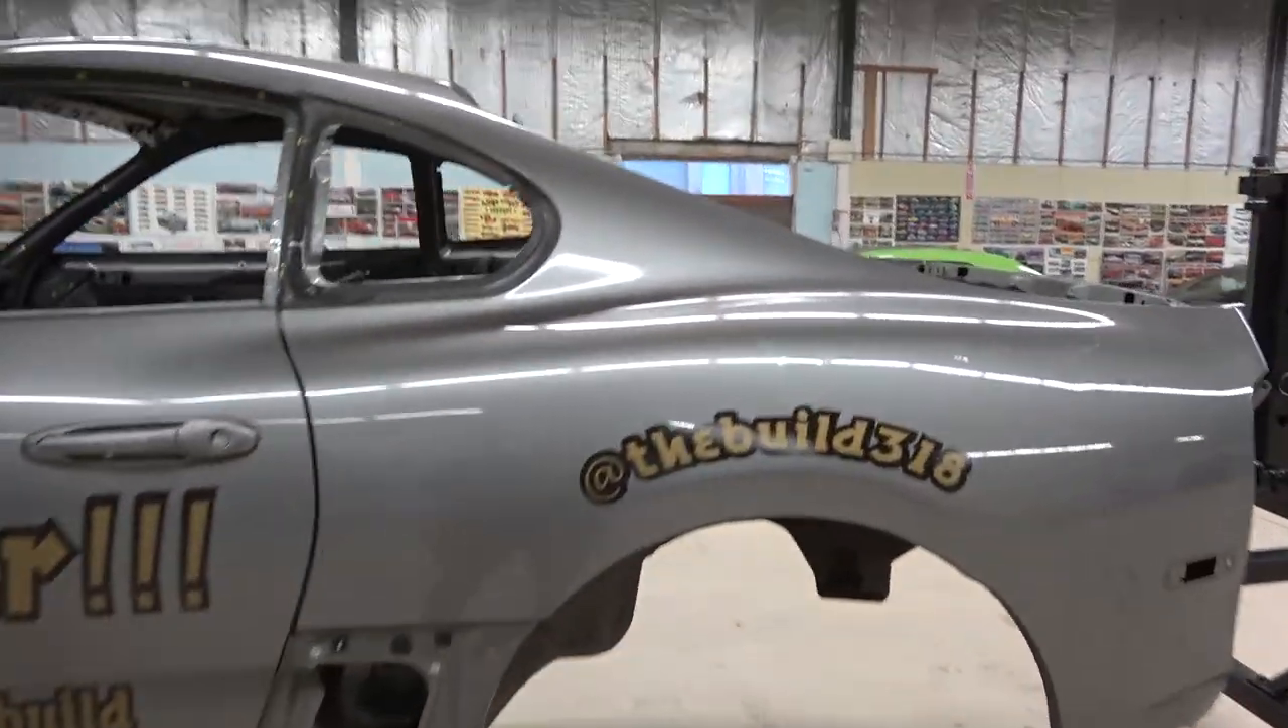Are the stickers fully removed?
No.